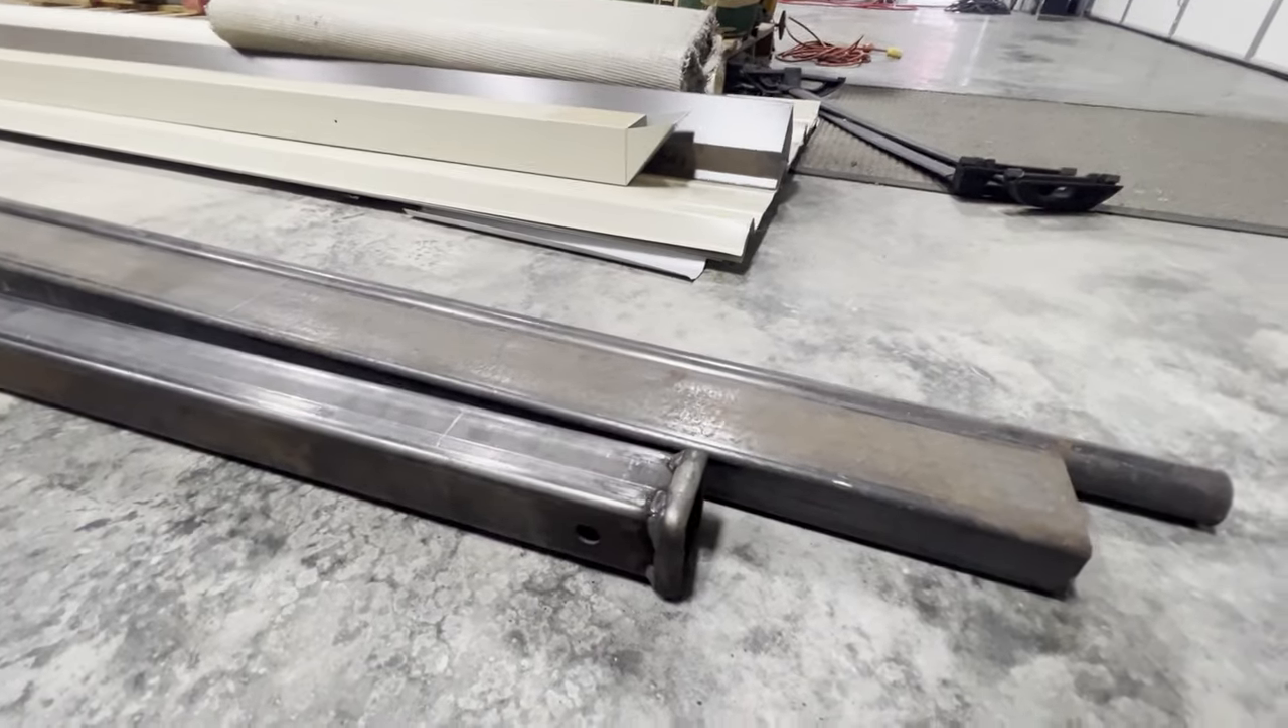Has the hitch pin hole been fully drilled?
Yes.